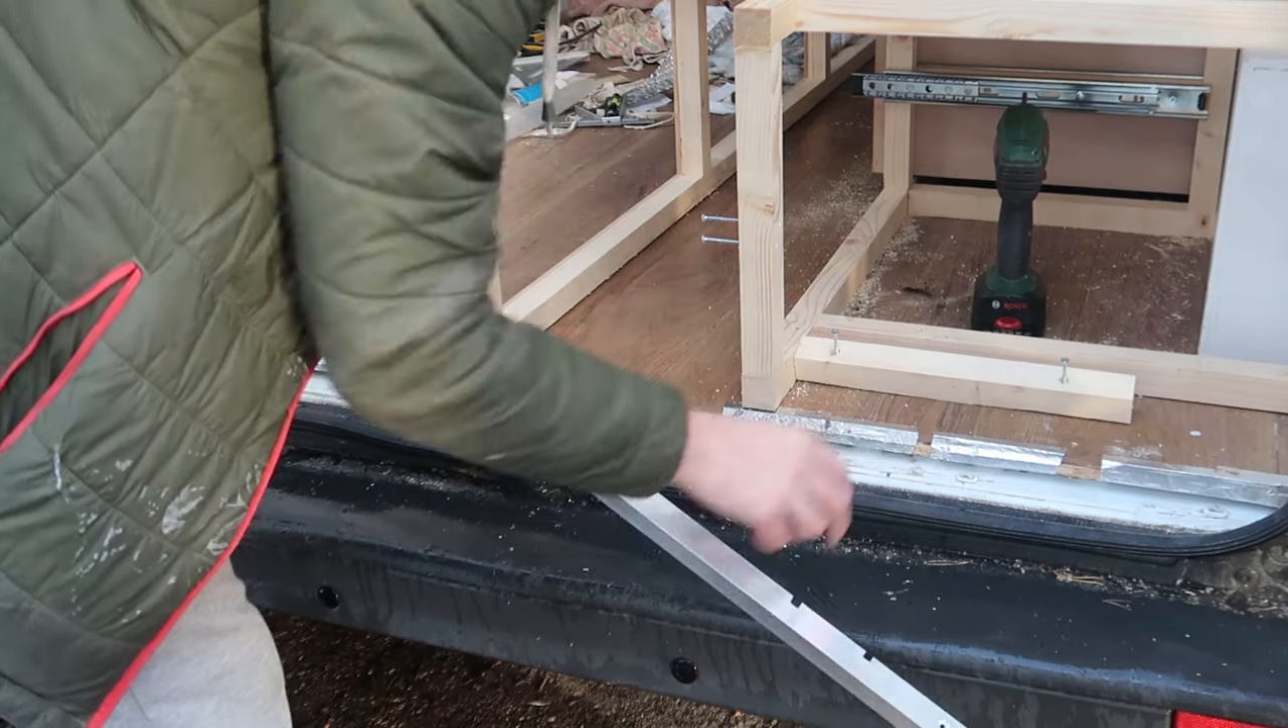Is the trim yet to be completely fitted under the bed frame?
Yes.